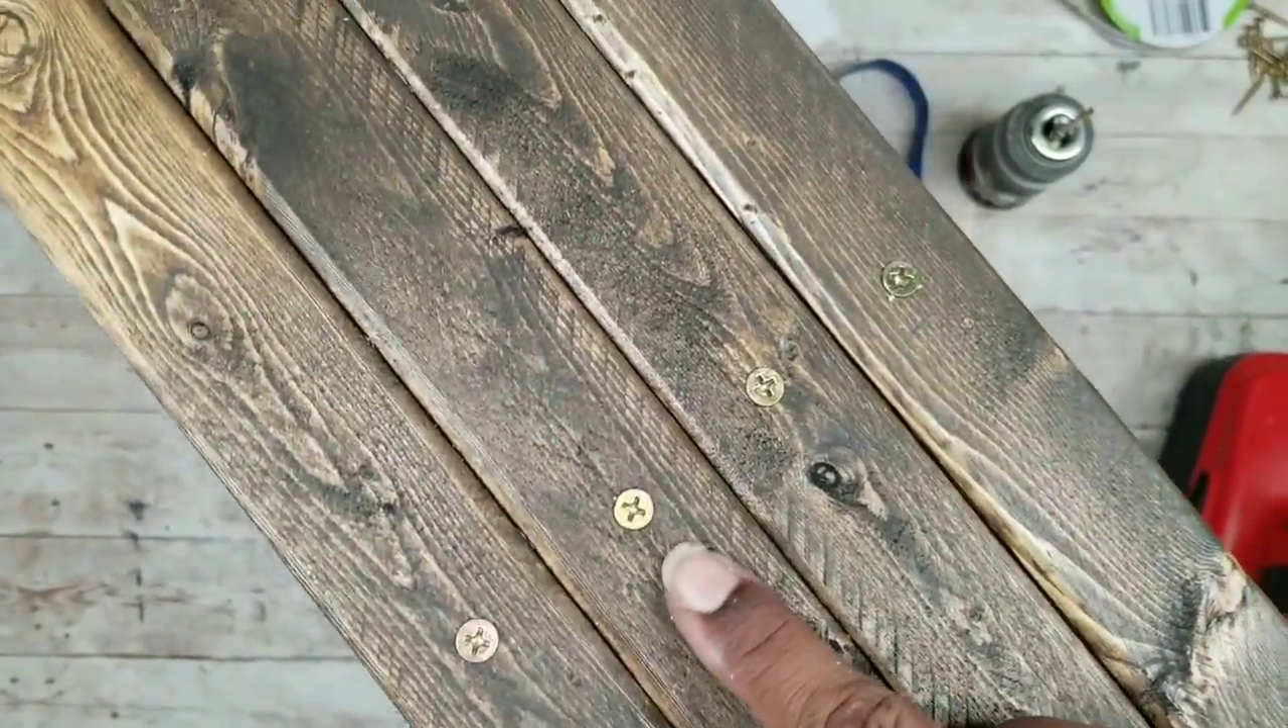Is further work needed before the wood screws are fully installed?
No.